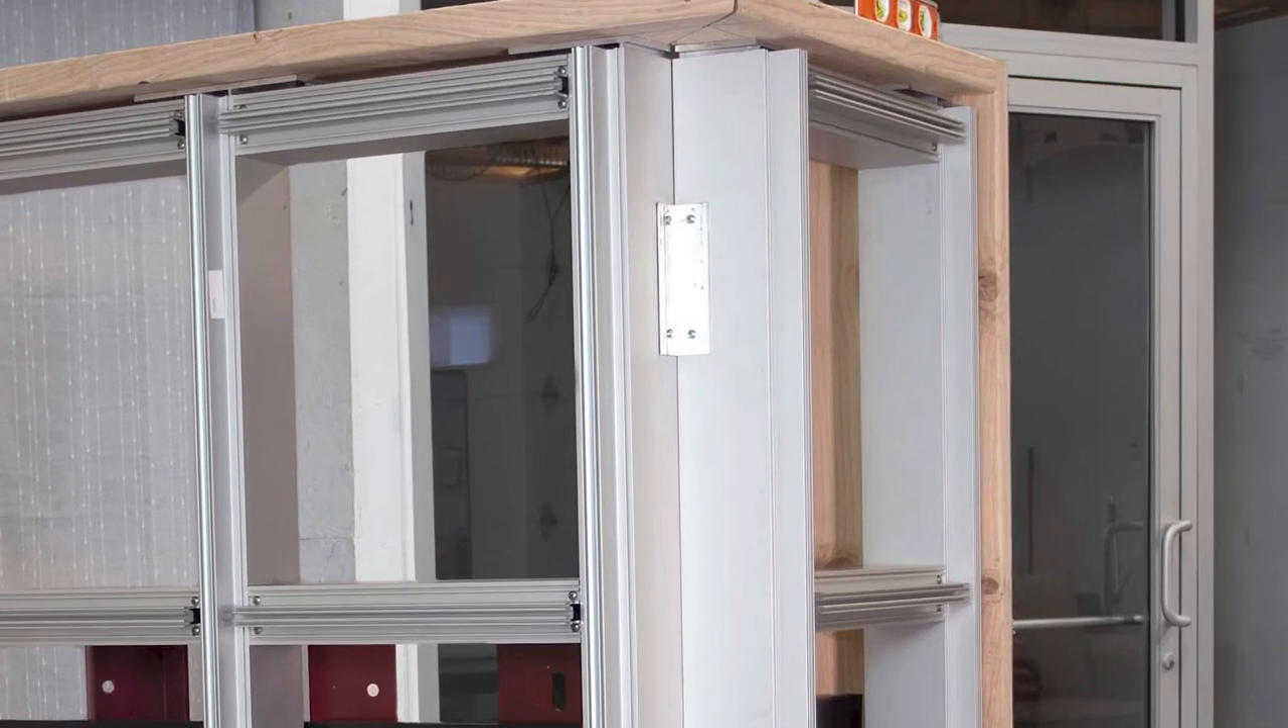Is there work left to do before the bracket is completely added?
No.